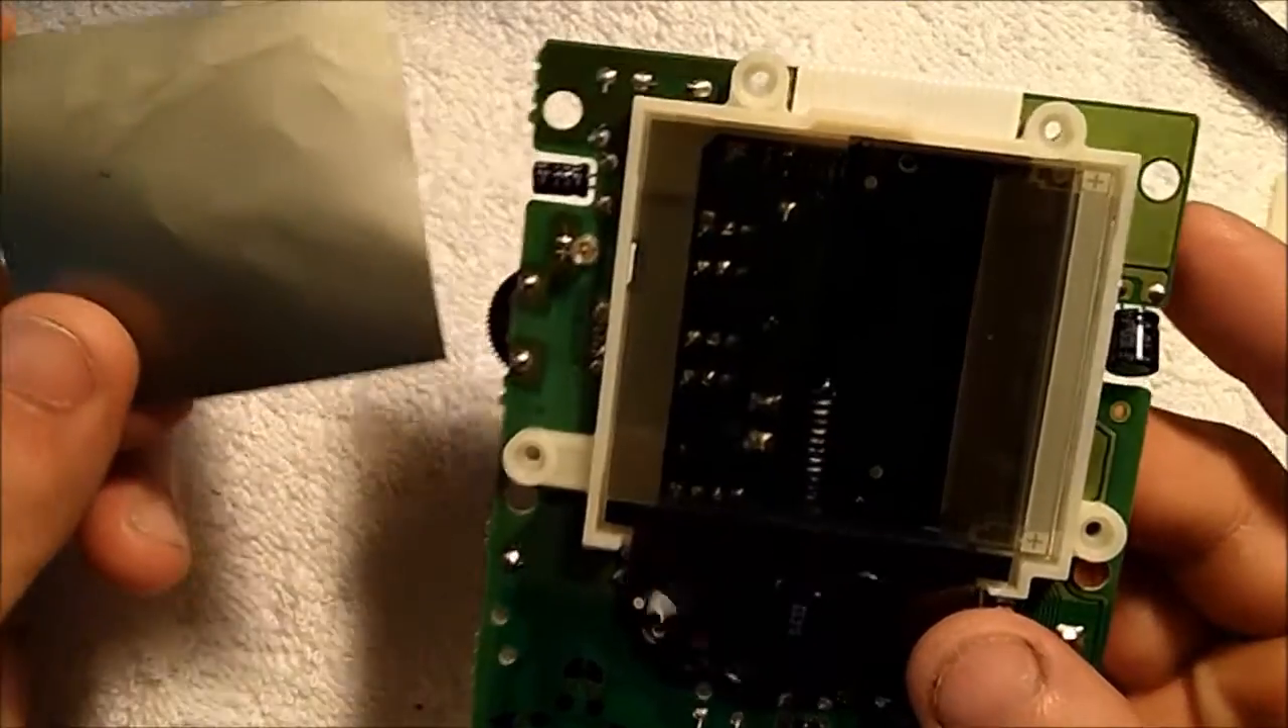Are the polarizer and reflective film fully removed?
Yes.